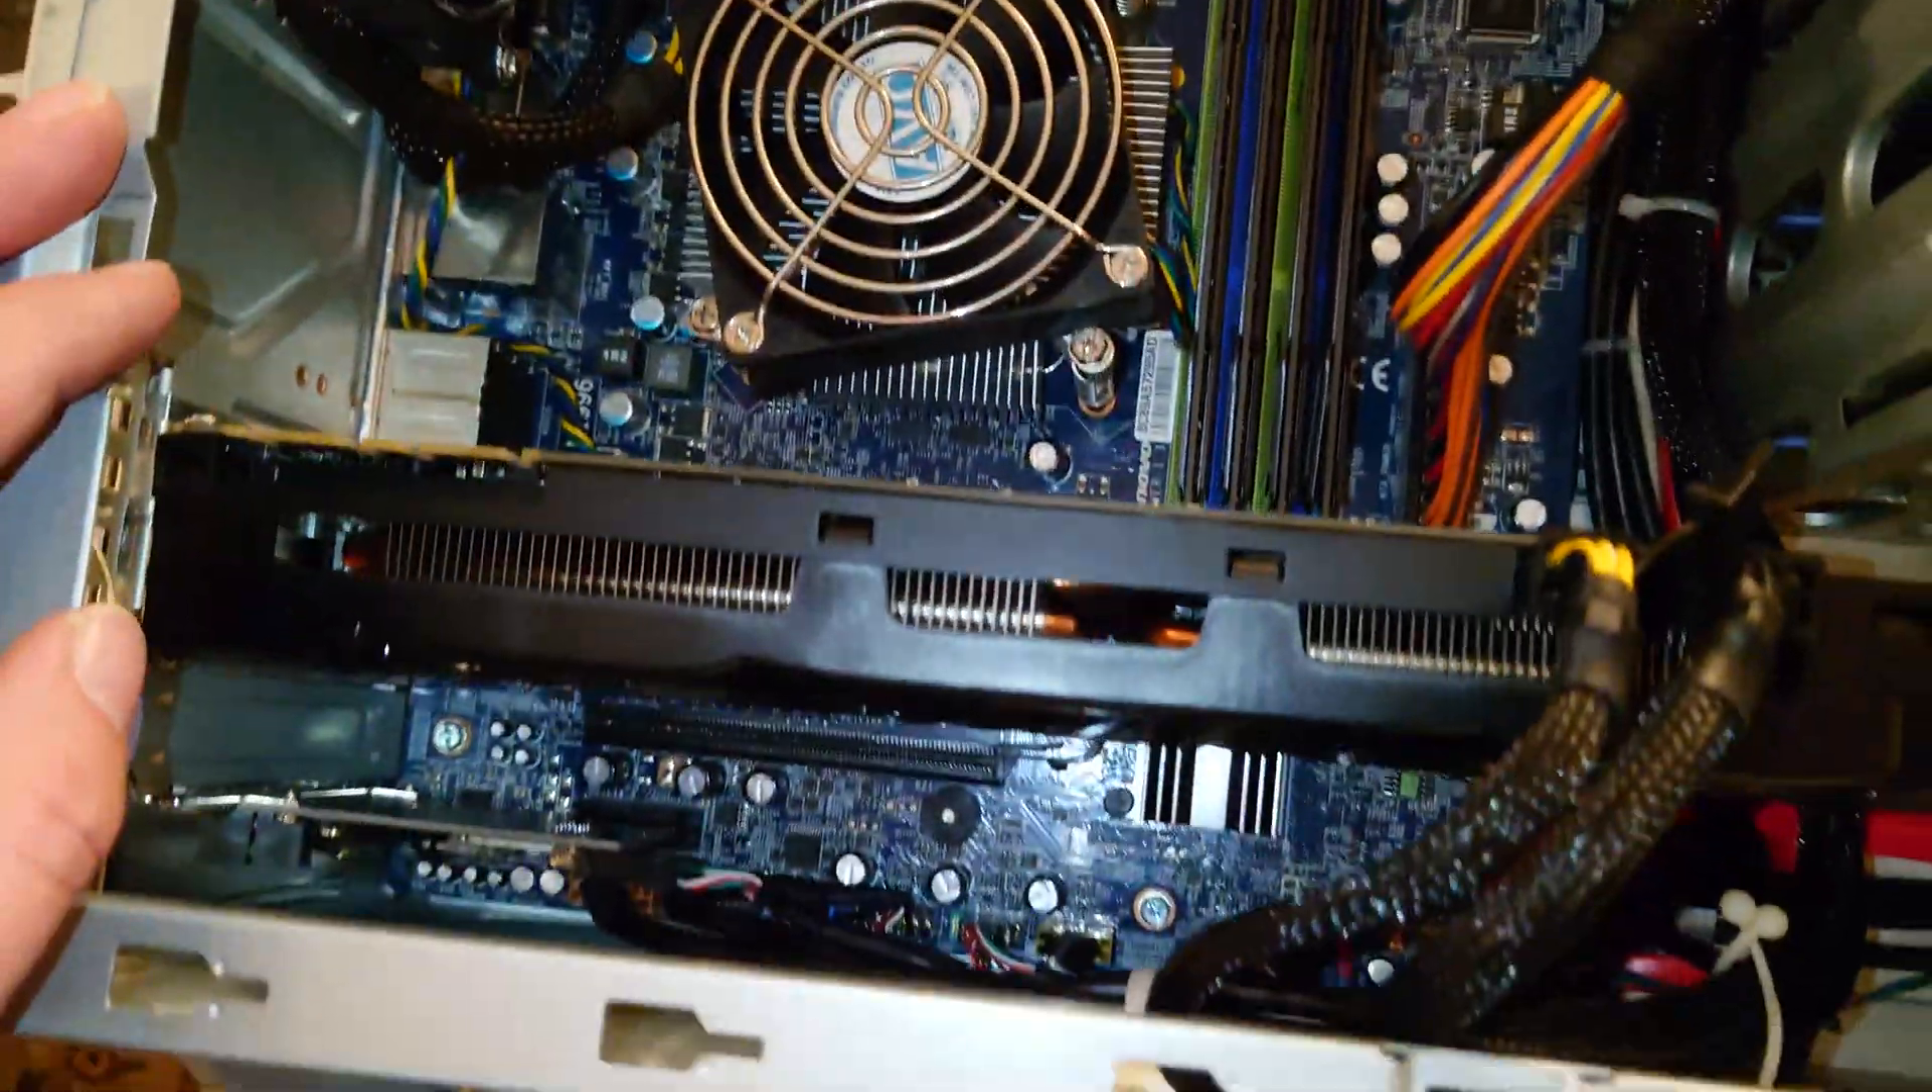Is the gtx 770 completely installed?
Yes.